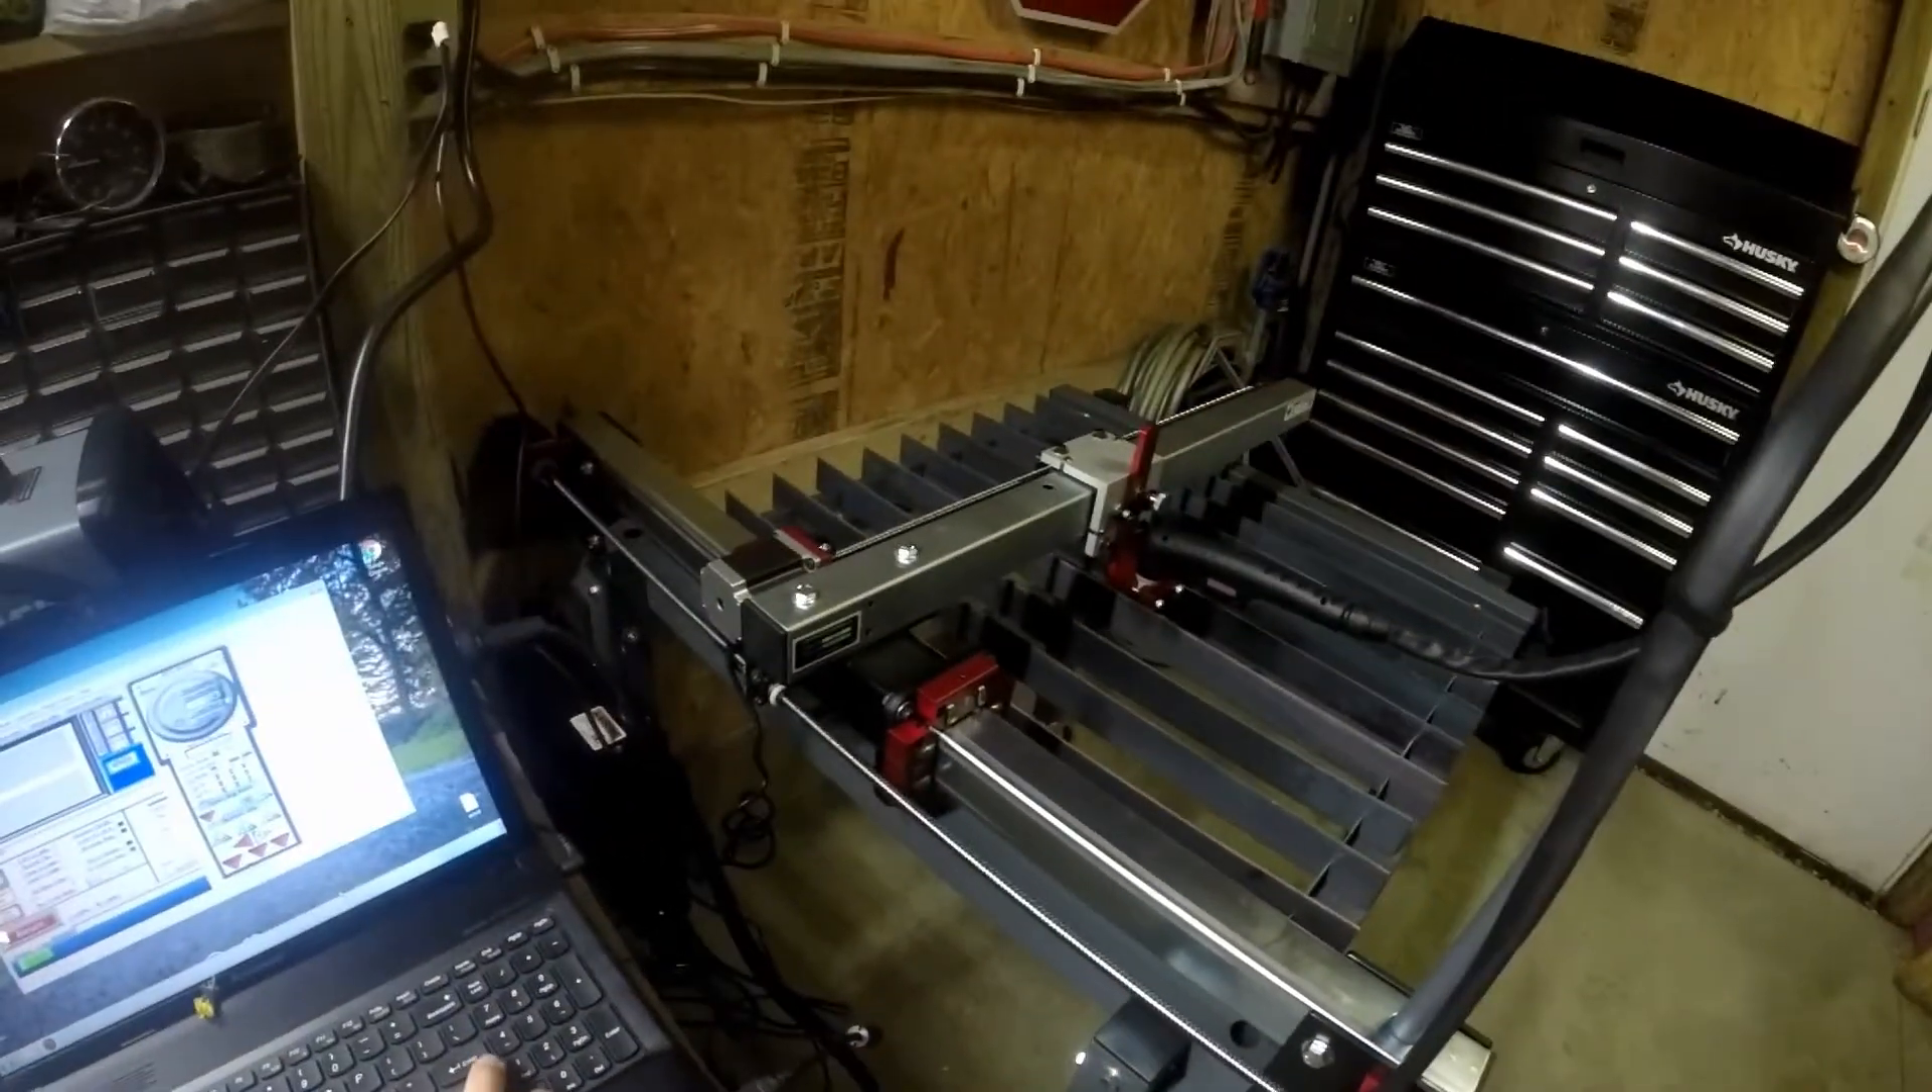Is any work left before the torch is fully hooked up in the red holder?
No.